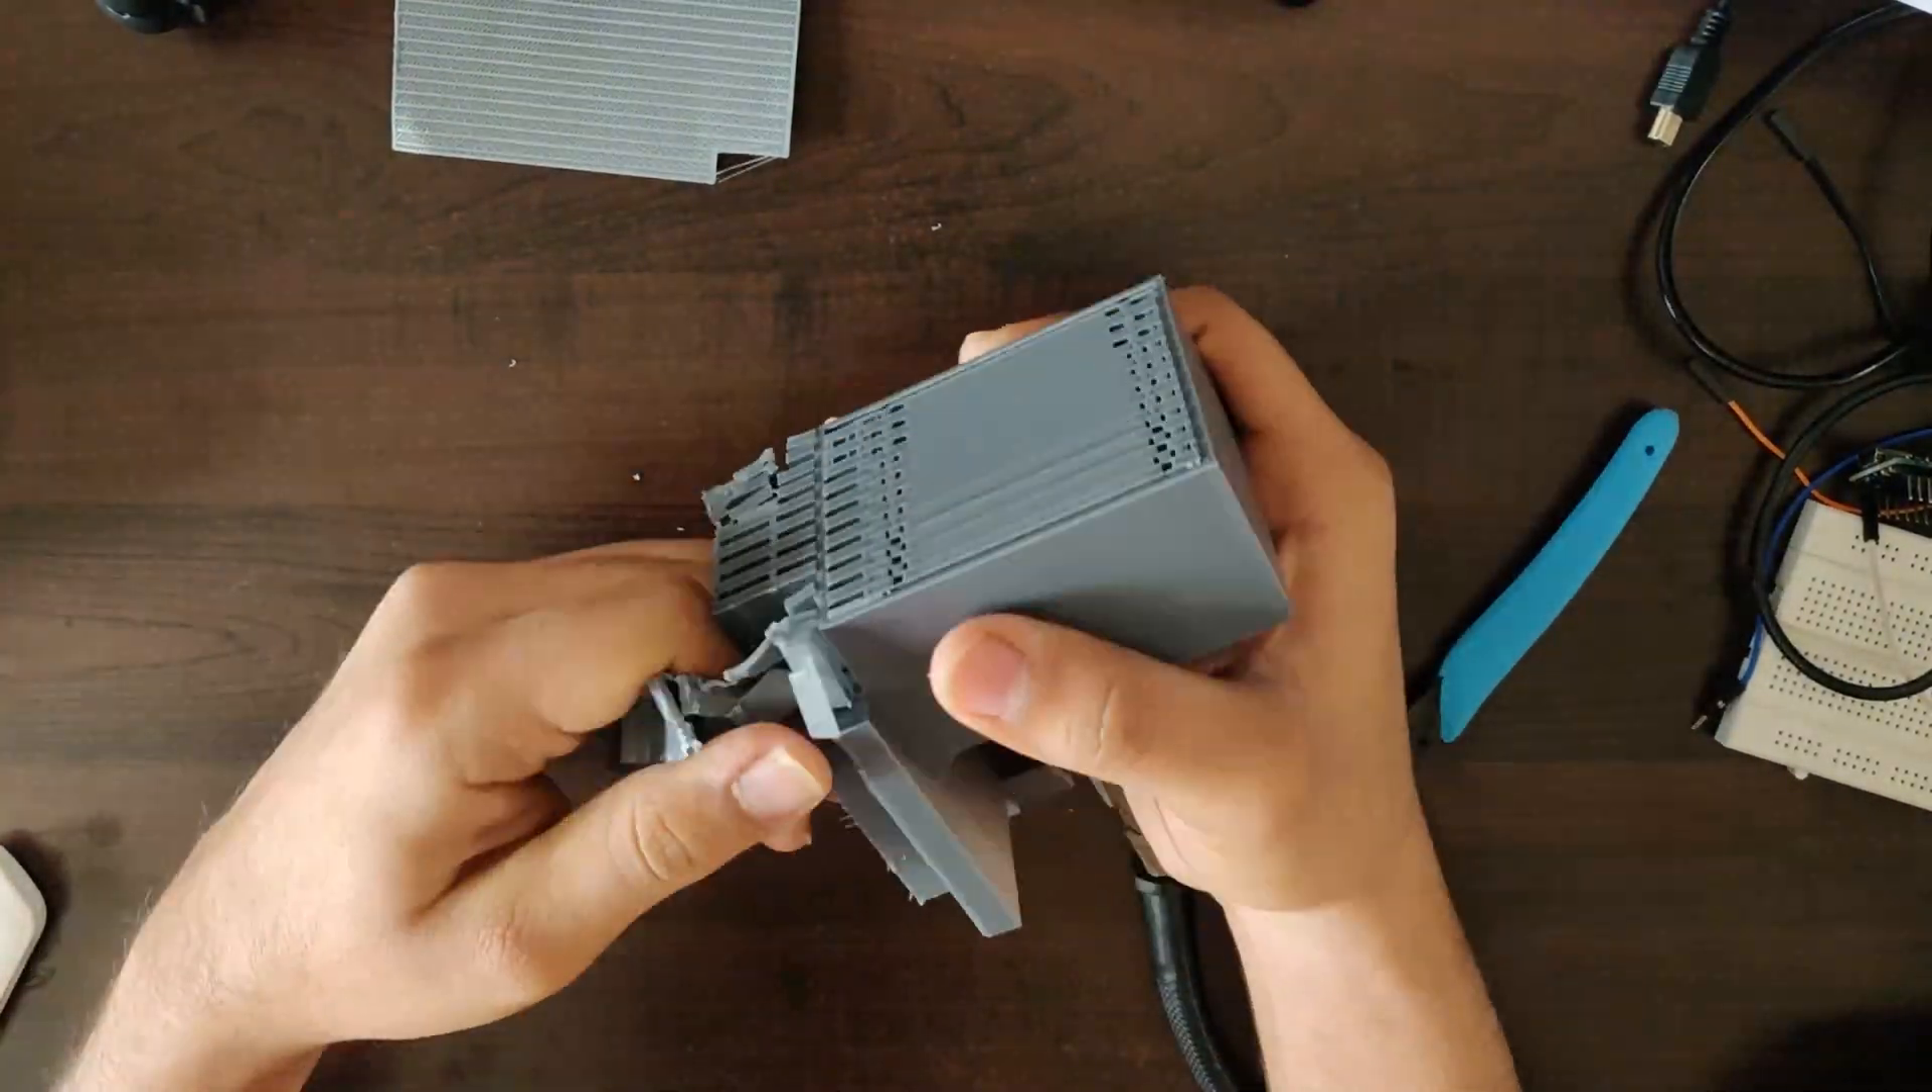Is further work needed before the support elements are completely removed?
Yes.